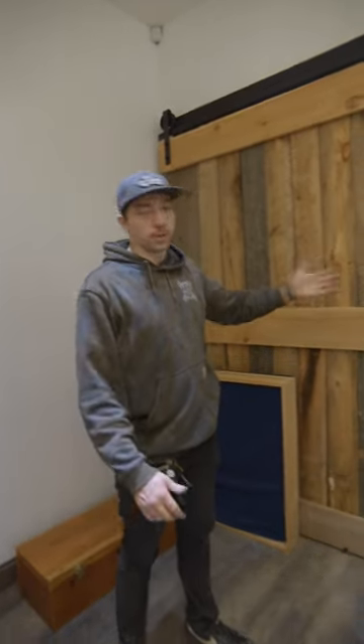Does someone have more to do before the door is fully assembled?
No.